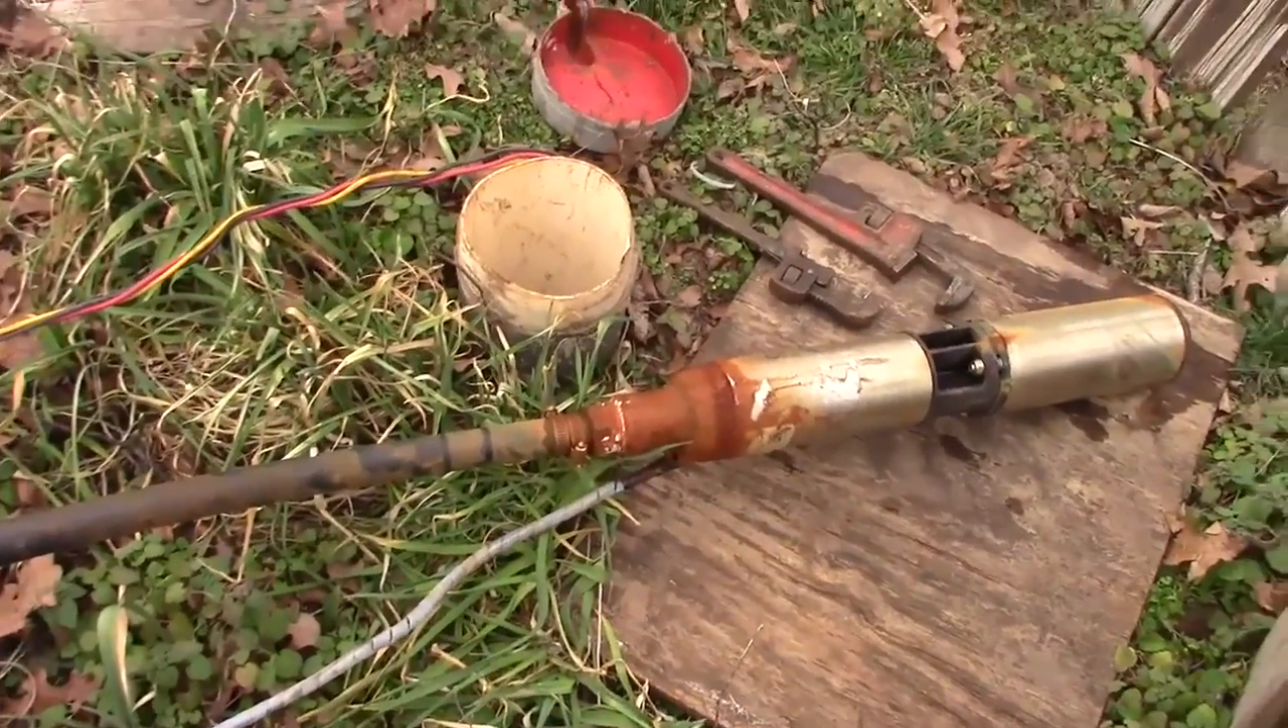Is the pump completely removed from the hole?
Yes.